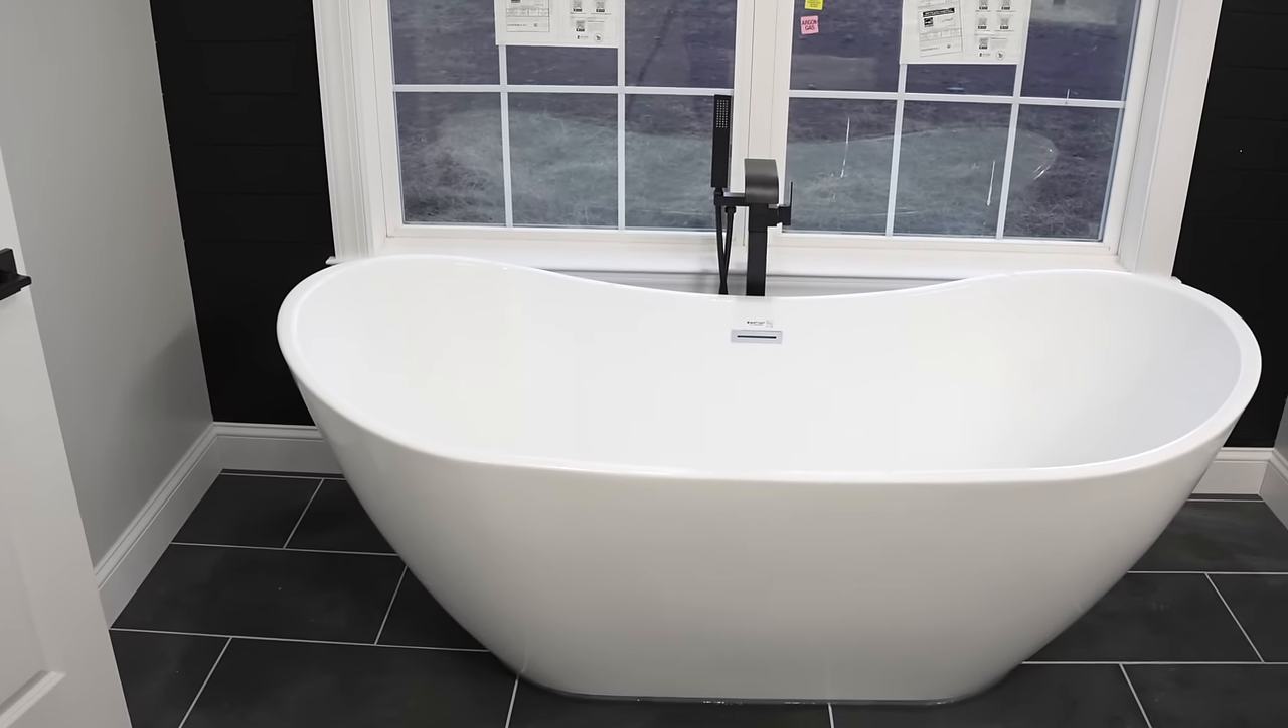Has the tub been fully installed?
Yes.